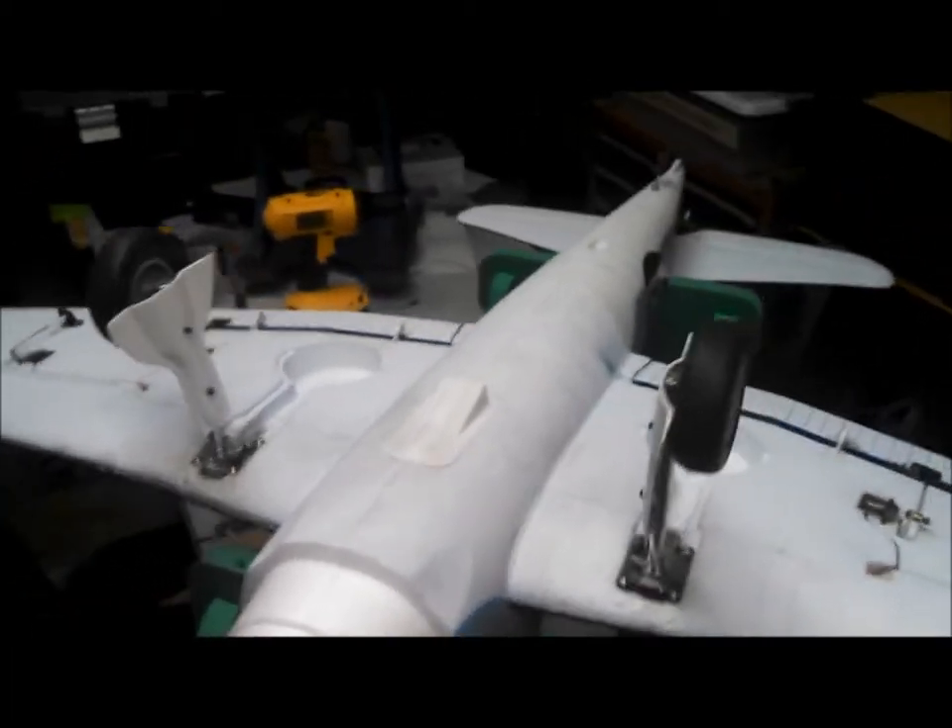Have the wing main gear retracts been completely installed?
Yes.